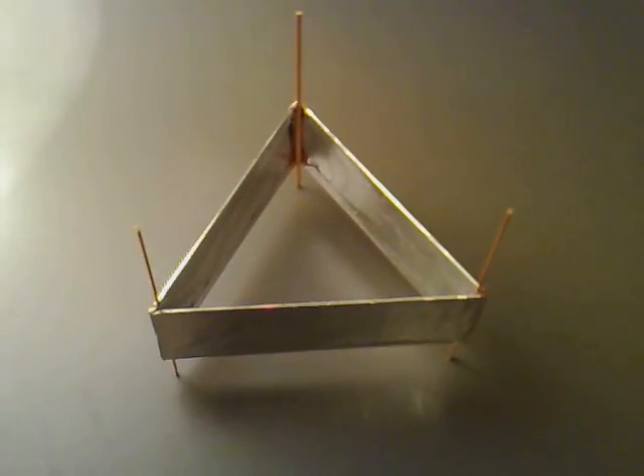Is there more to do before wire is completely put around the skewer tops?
Yes.